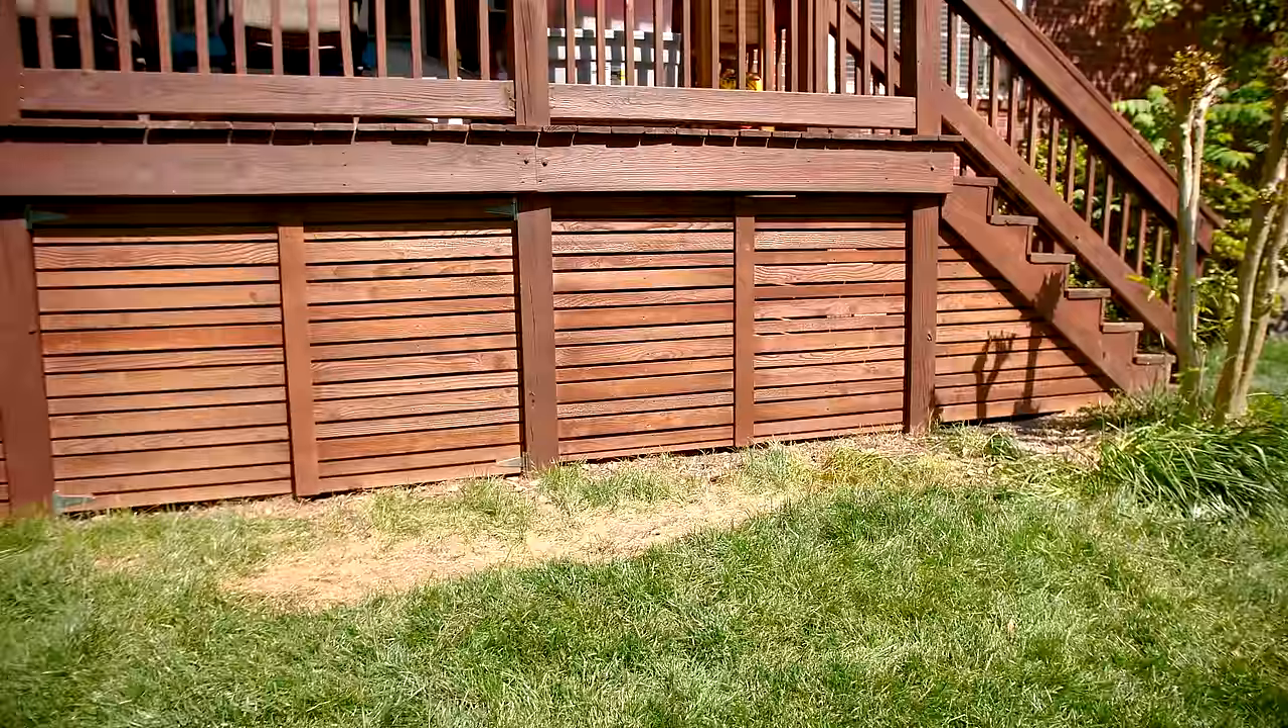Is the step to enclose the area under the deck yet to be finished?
No.